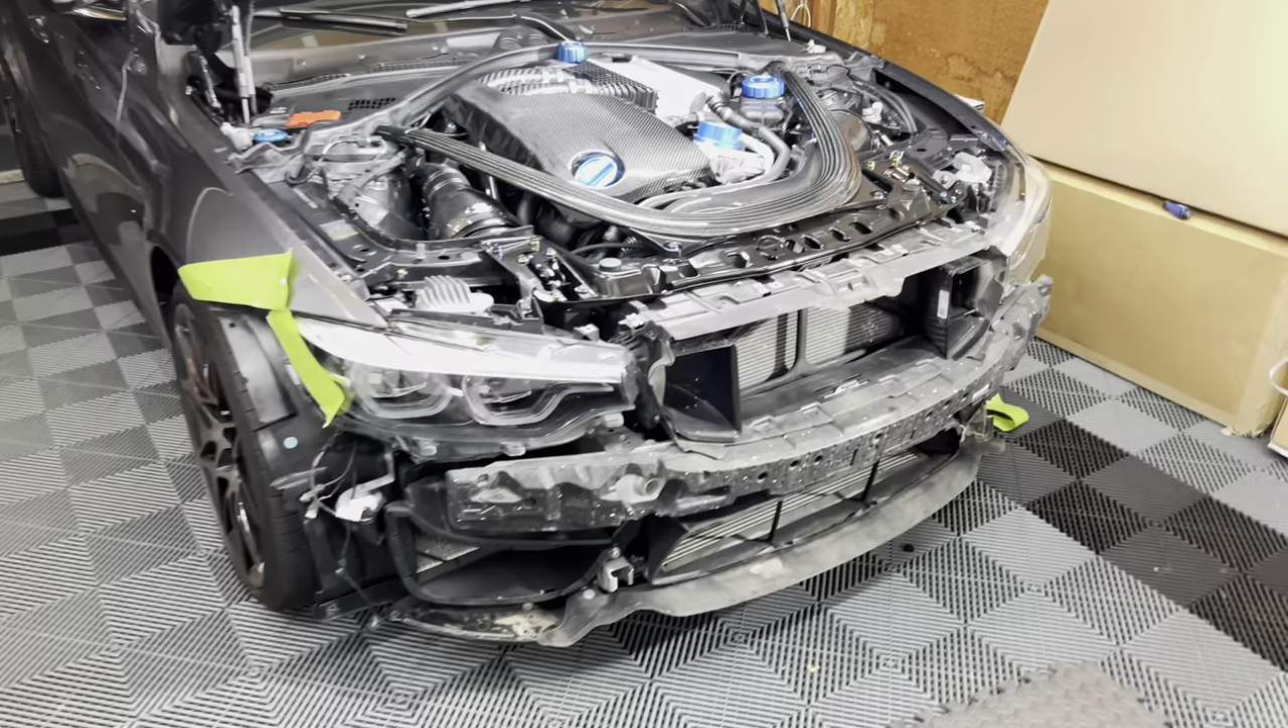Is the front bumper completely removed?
Yes.